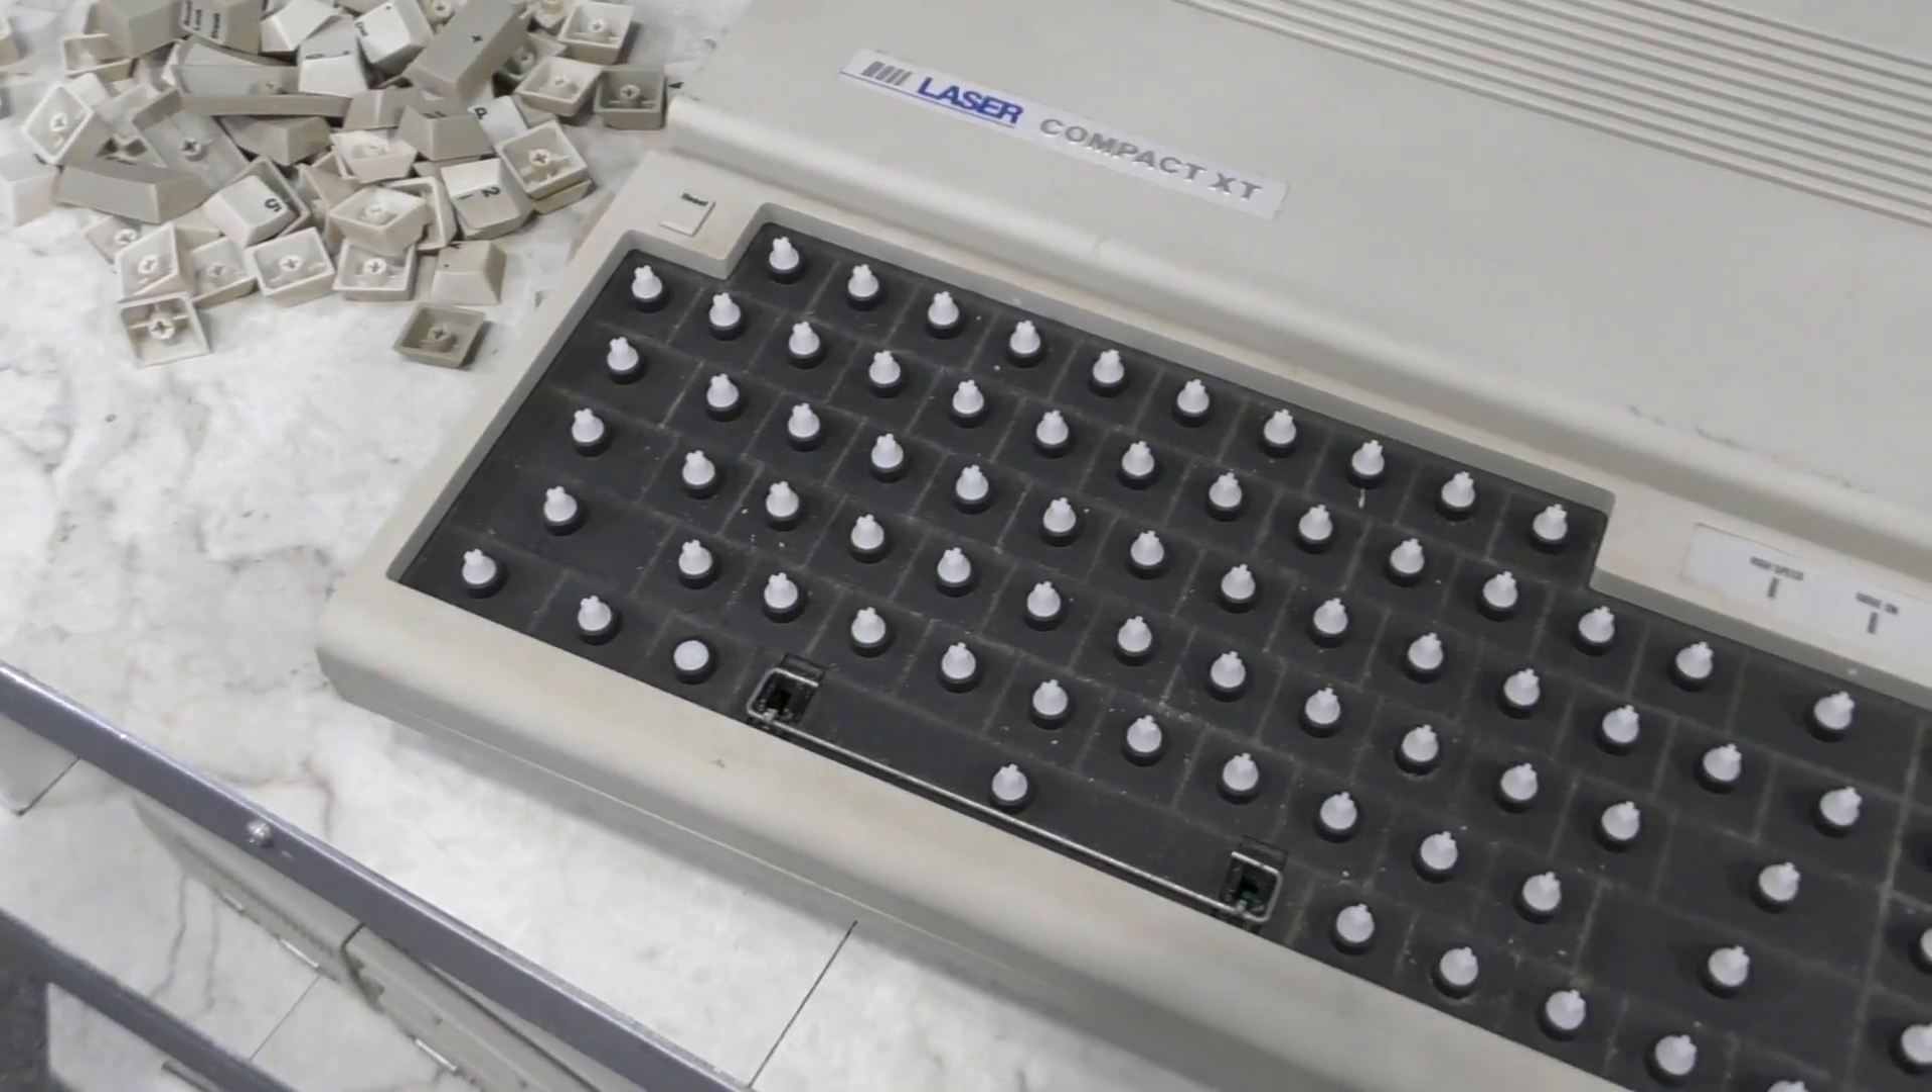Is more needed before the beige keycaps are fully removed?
No.